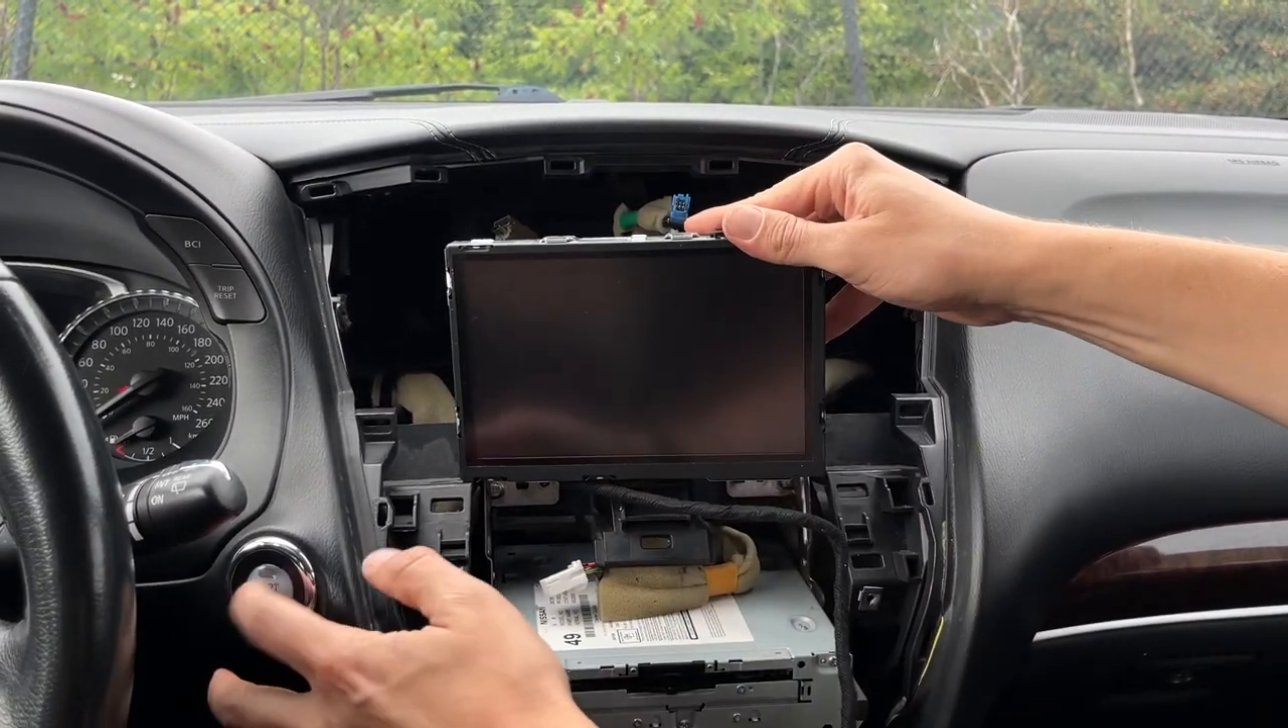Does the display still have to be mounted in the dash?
Yes.